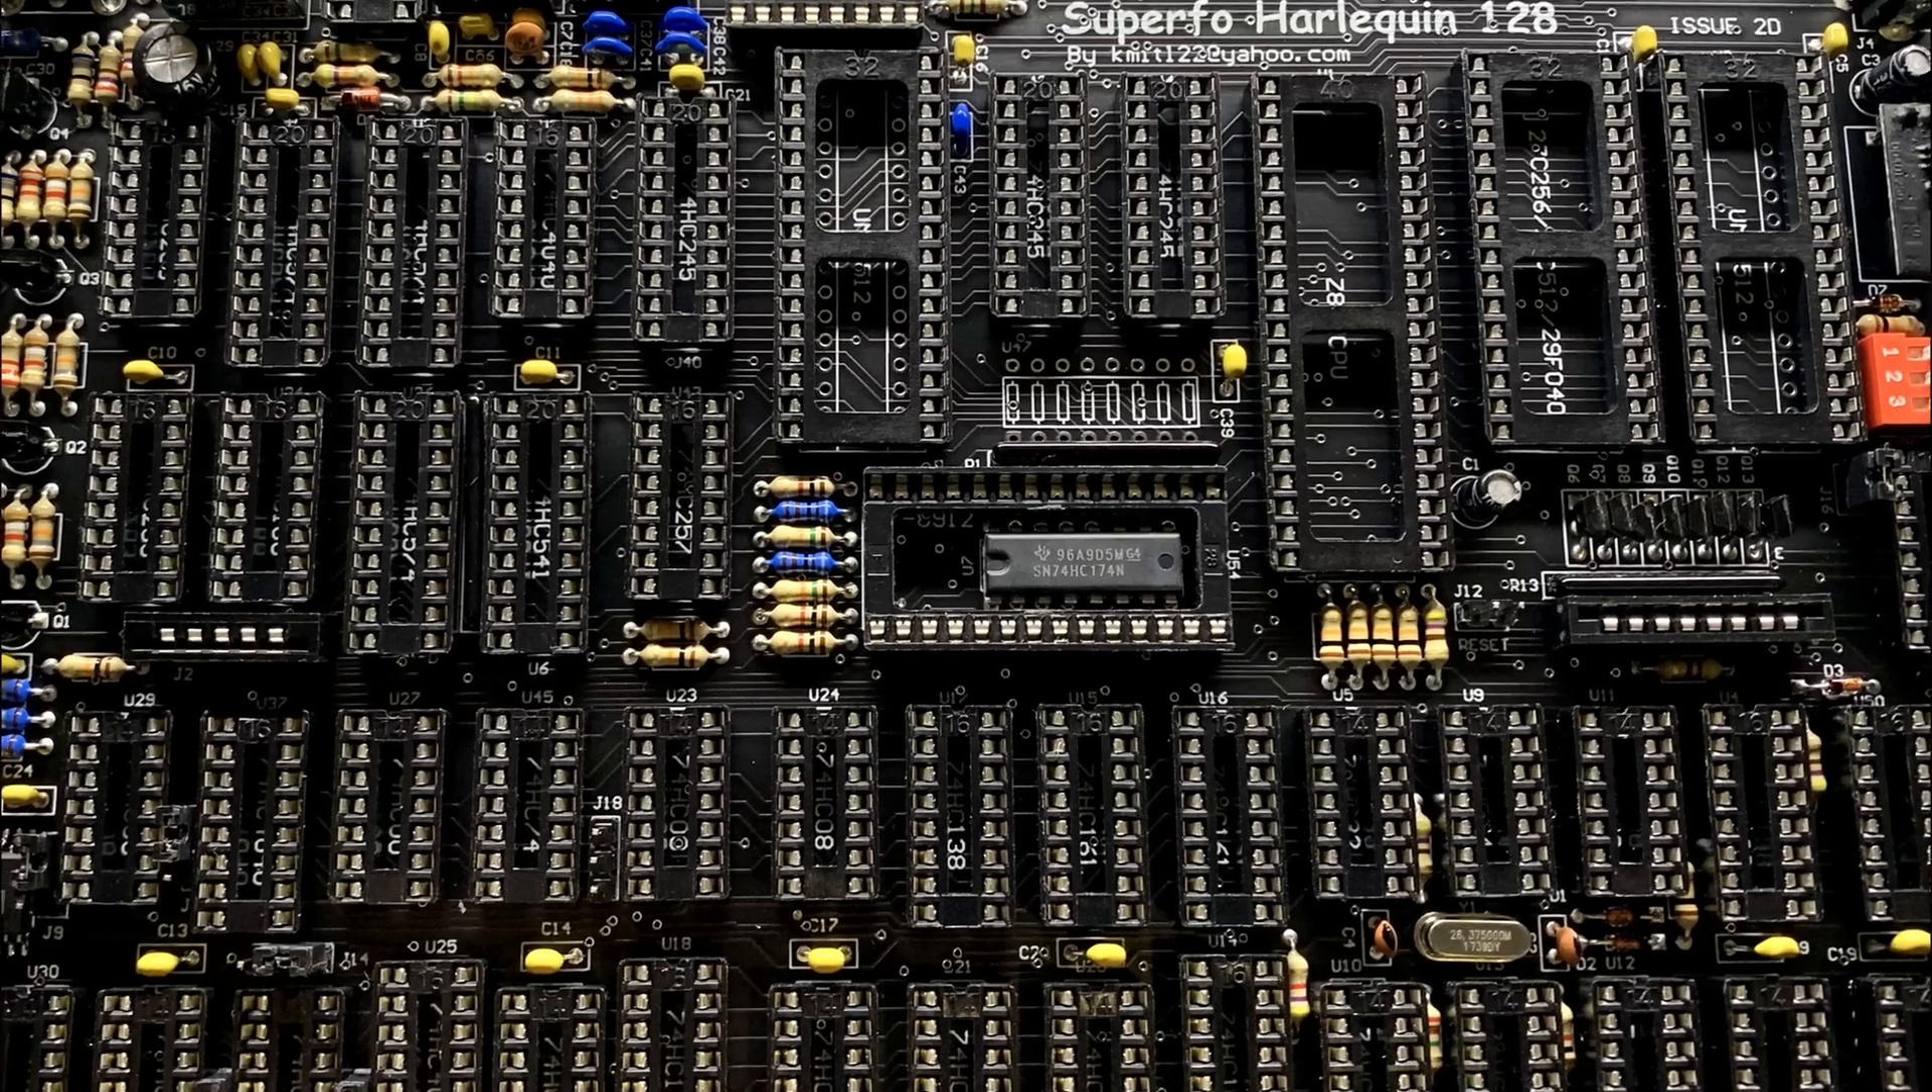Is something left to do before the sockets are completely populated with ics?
Yes.